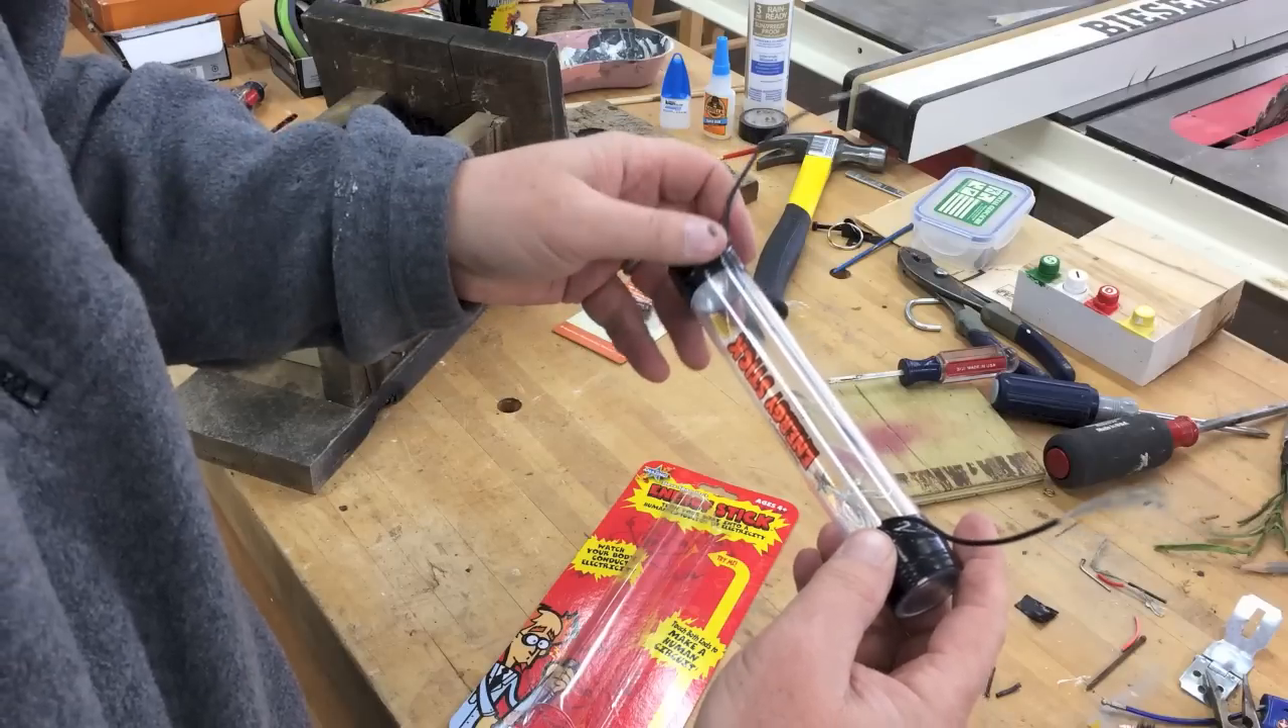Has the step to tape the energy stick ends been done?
Yes.